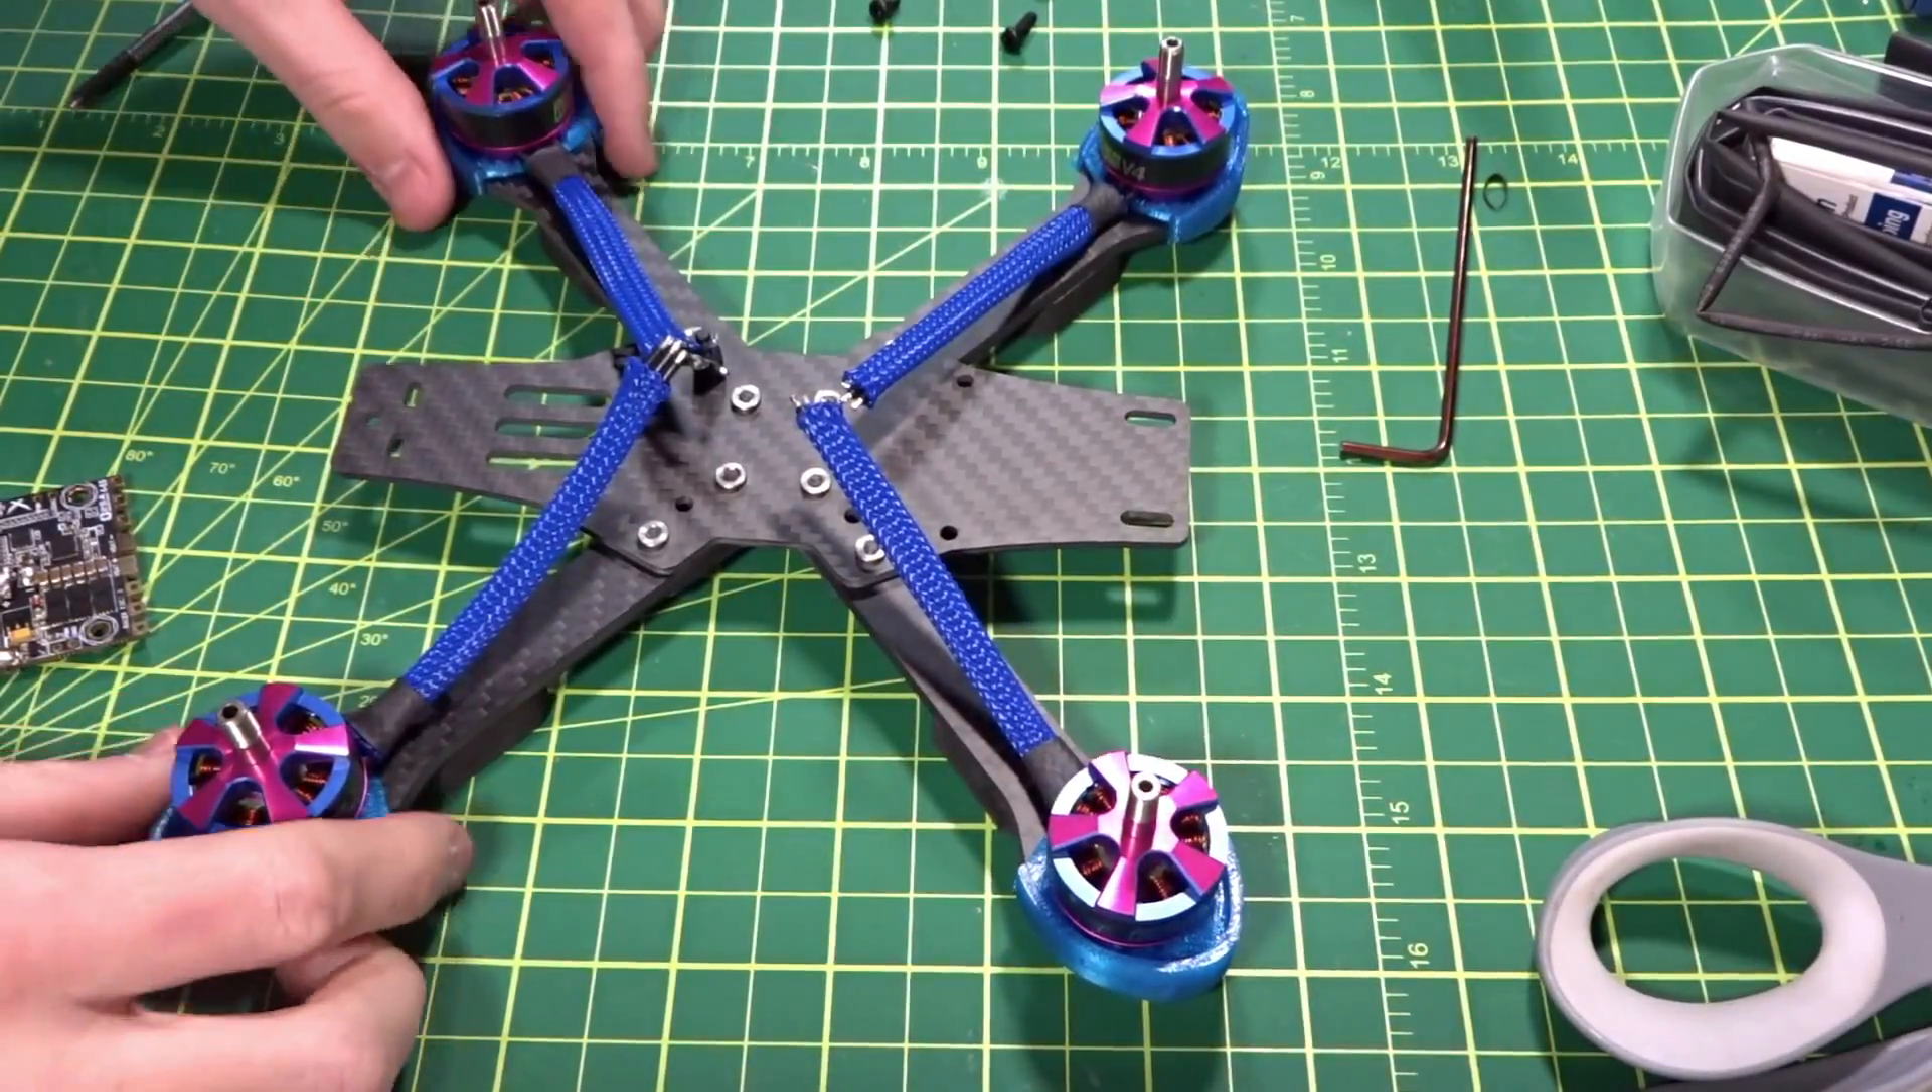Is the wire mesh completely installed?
Yes.